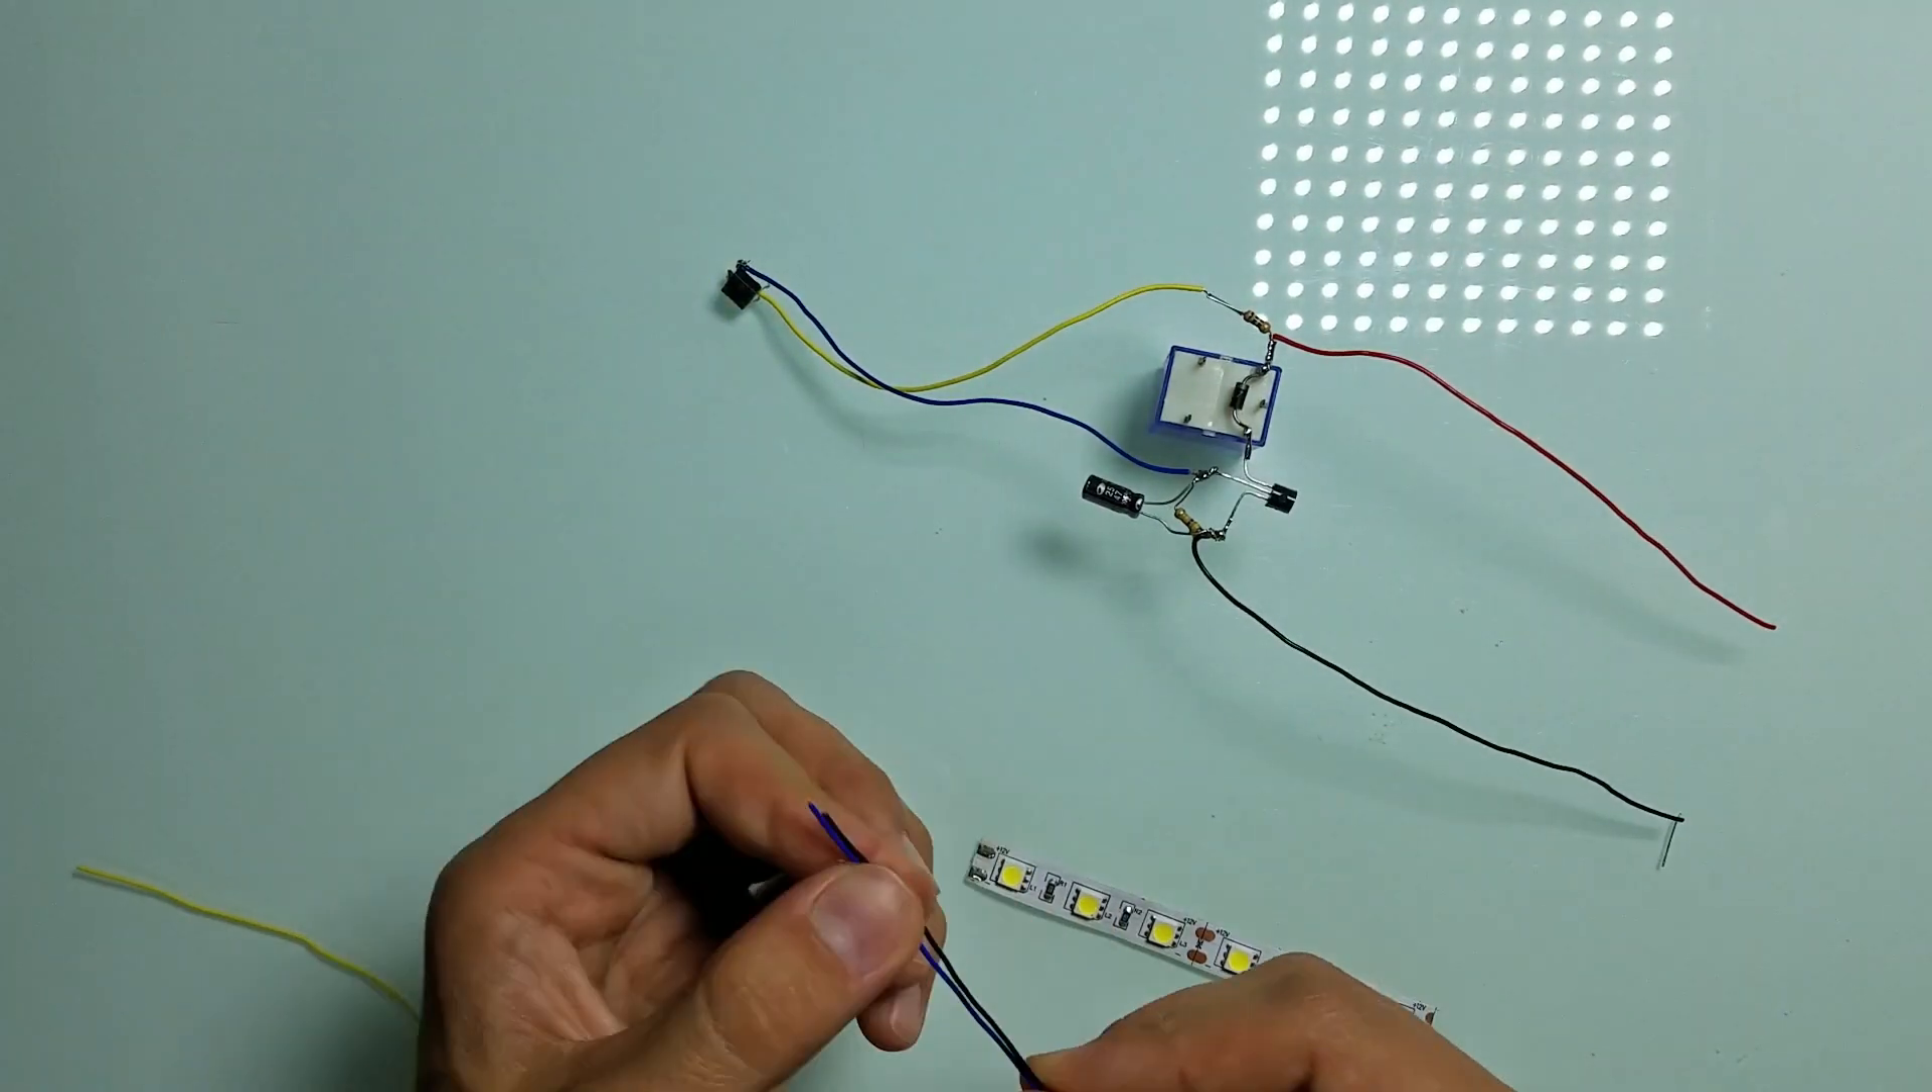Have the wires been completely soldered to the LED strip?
No.